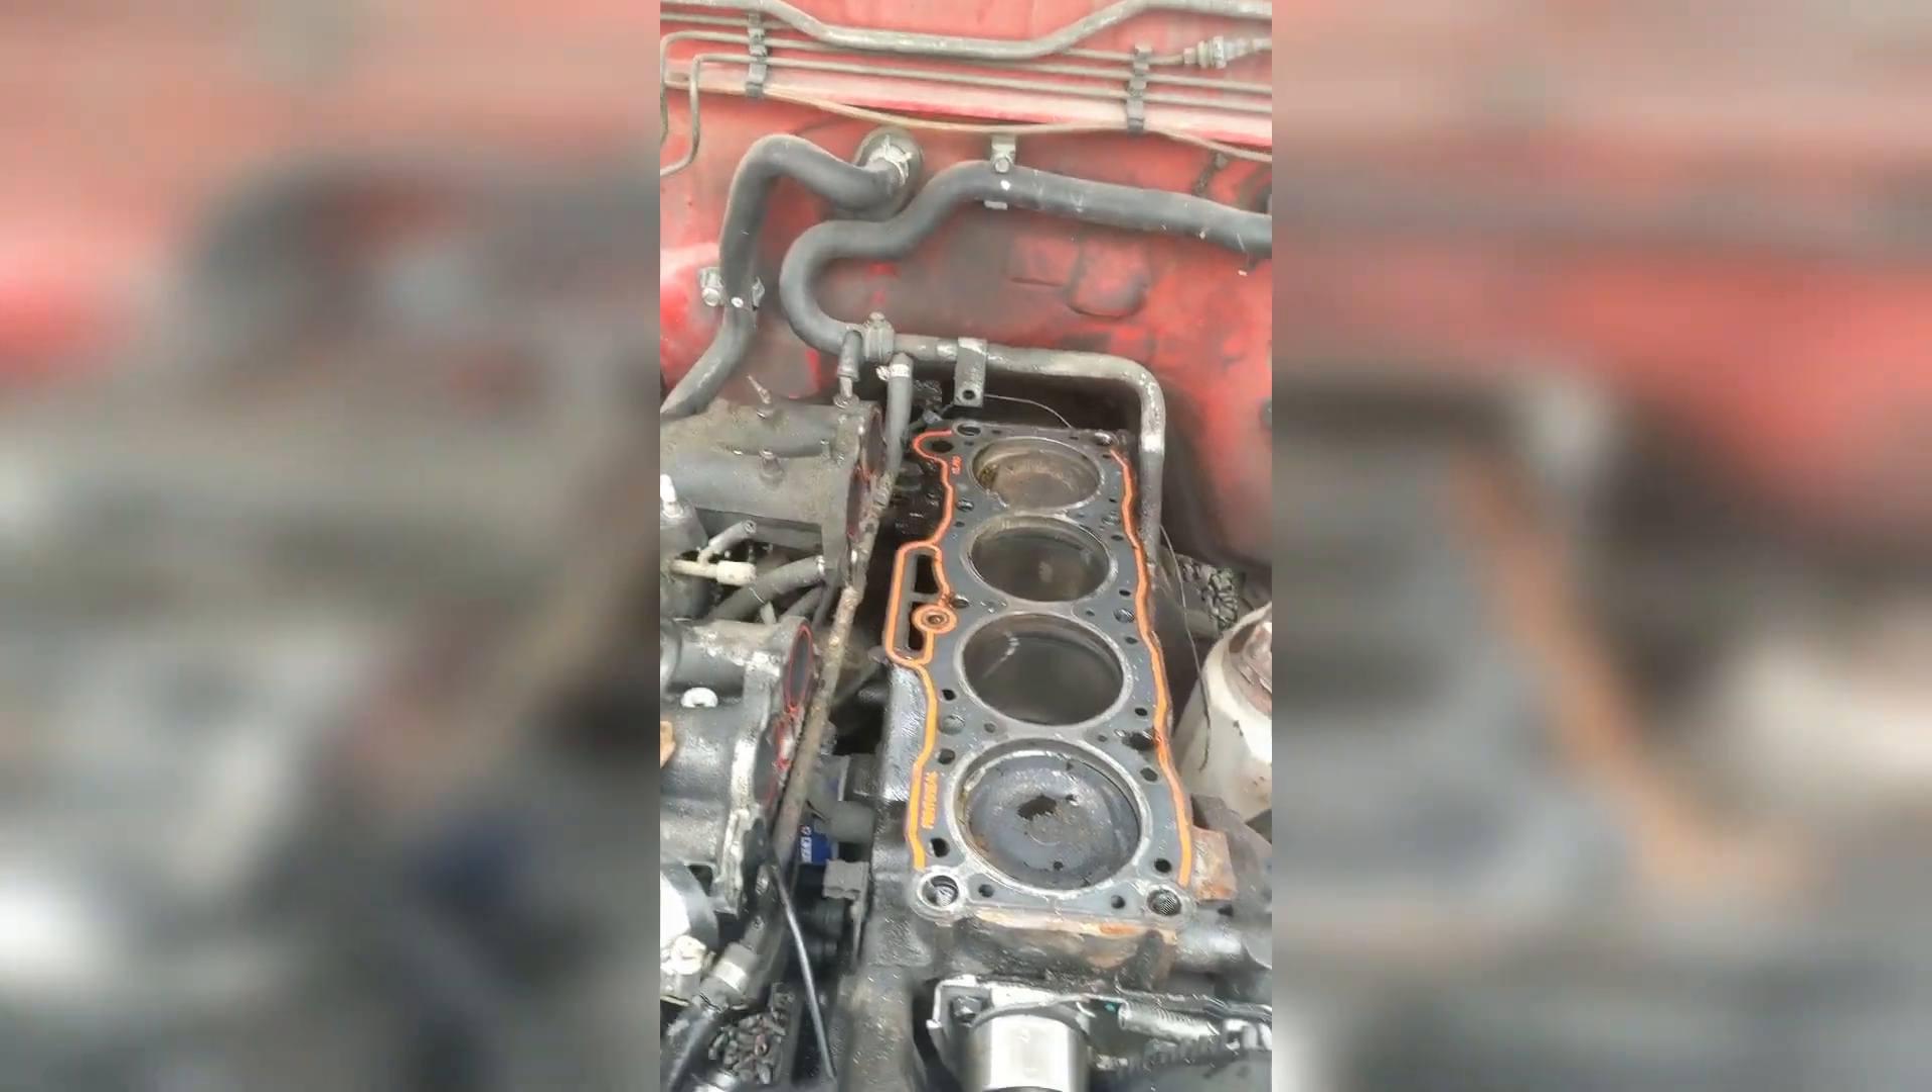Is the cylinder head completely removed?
Yes.